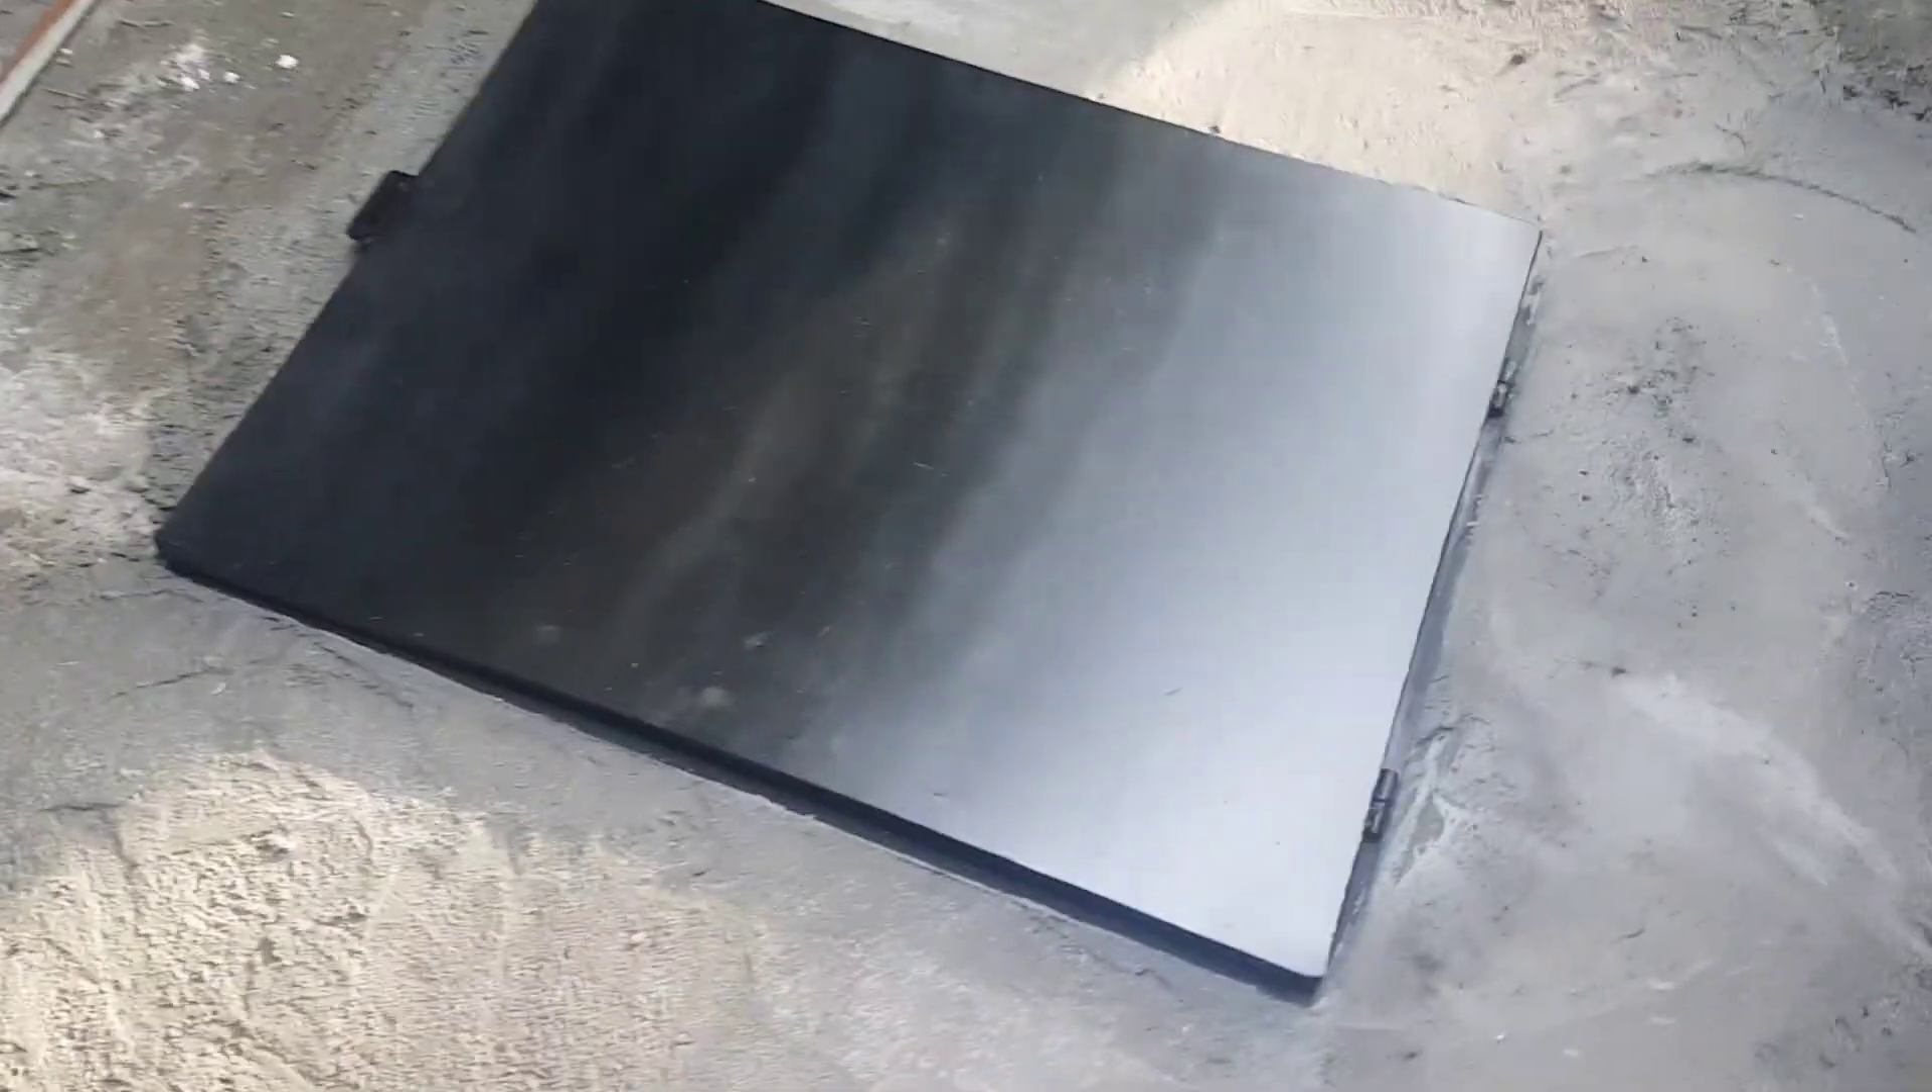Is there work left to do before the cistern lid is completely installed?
No.